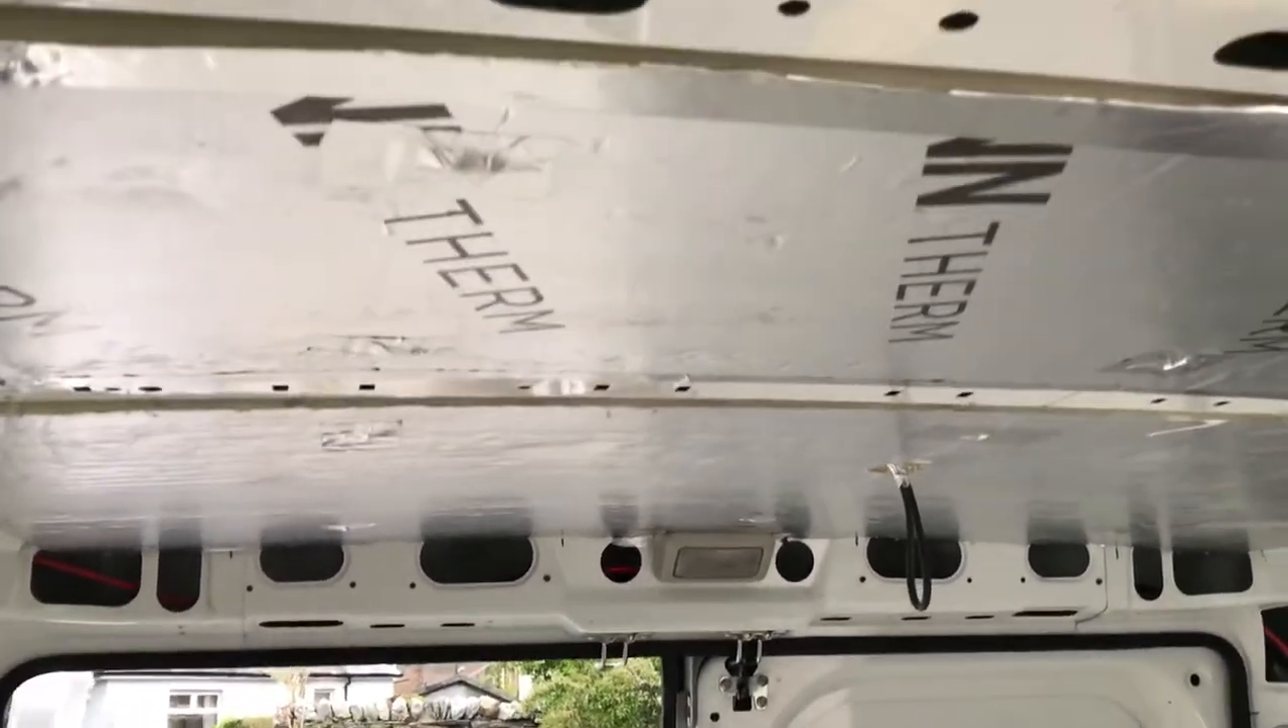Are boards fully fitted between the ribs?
Yes.